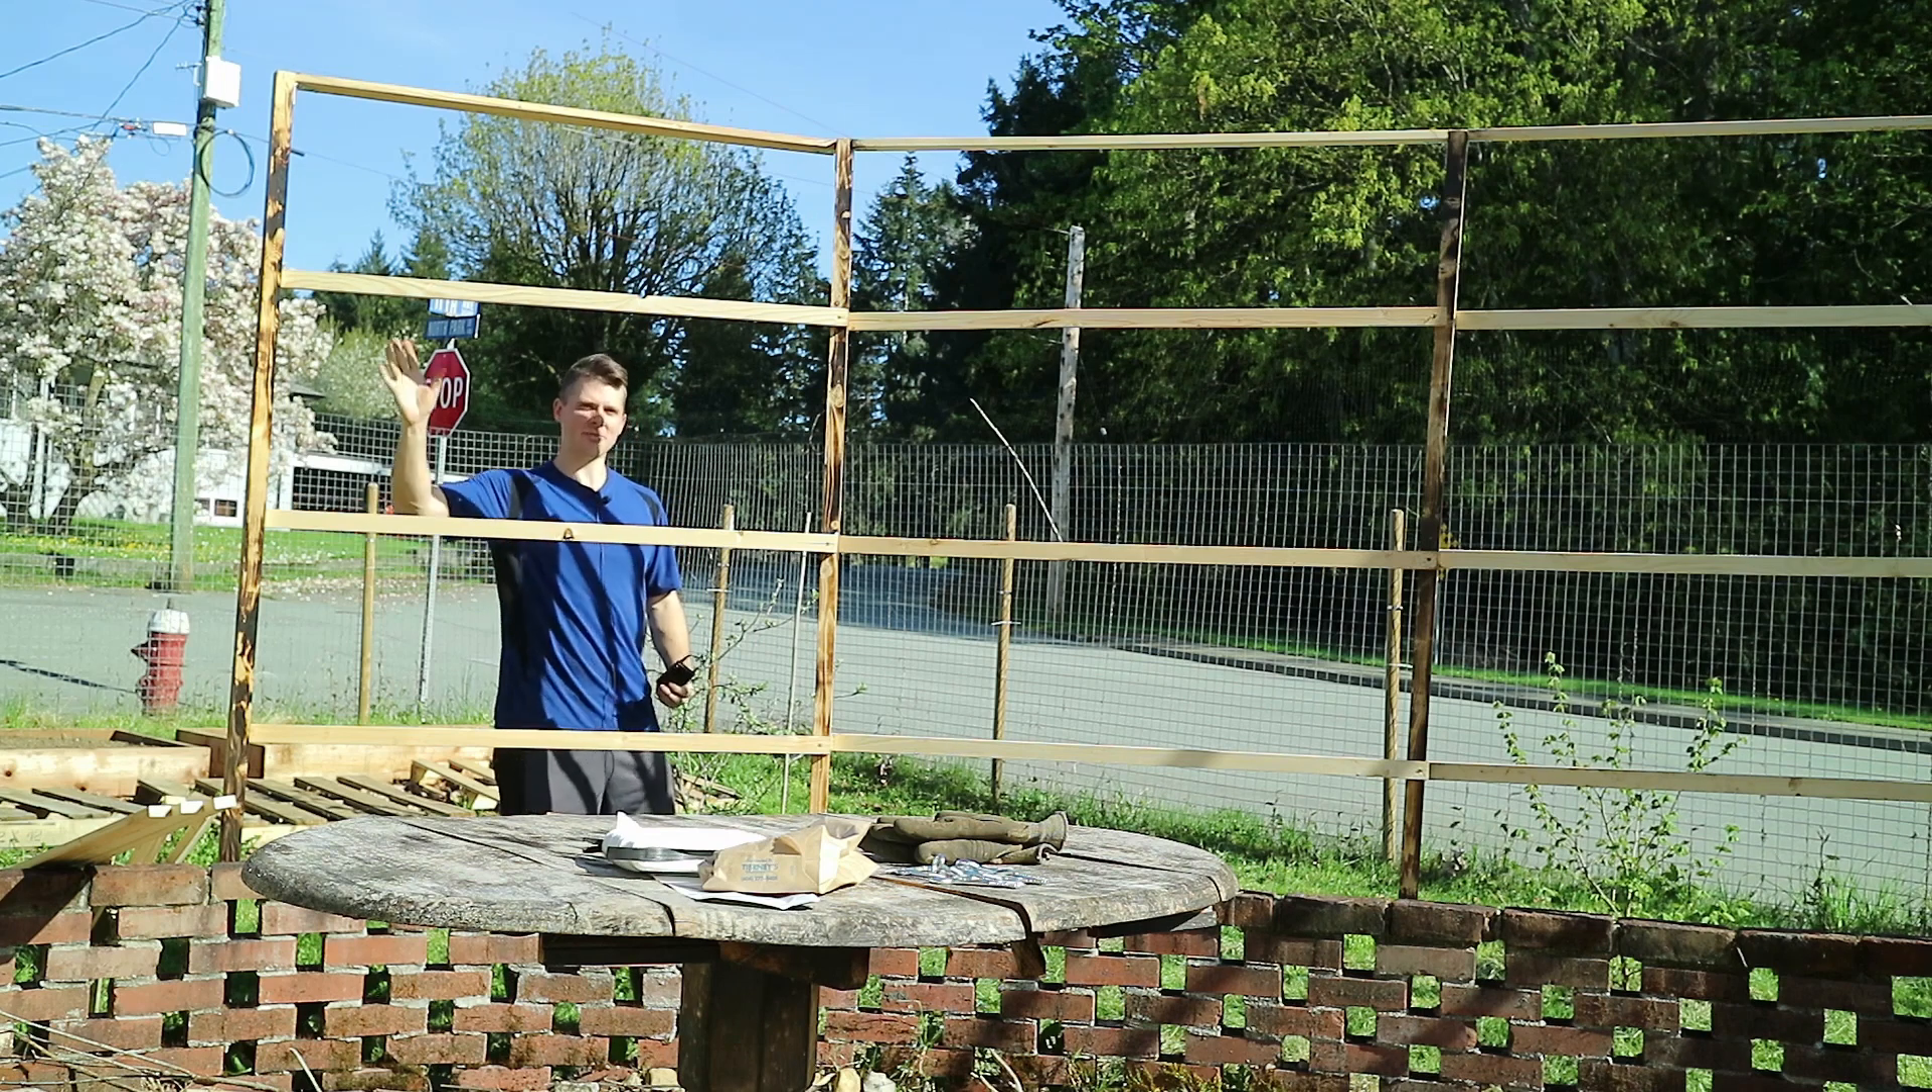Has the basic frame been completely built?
Yes.